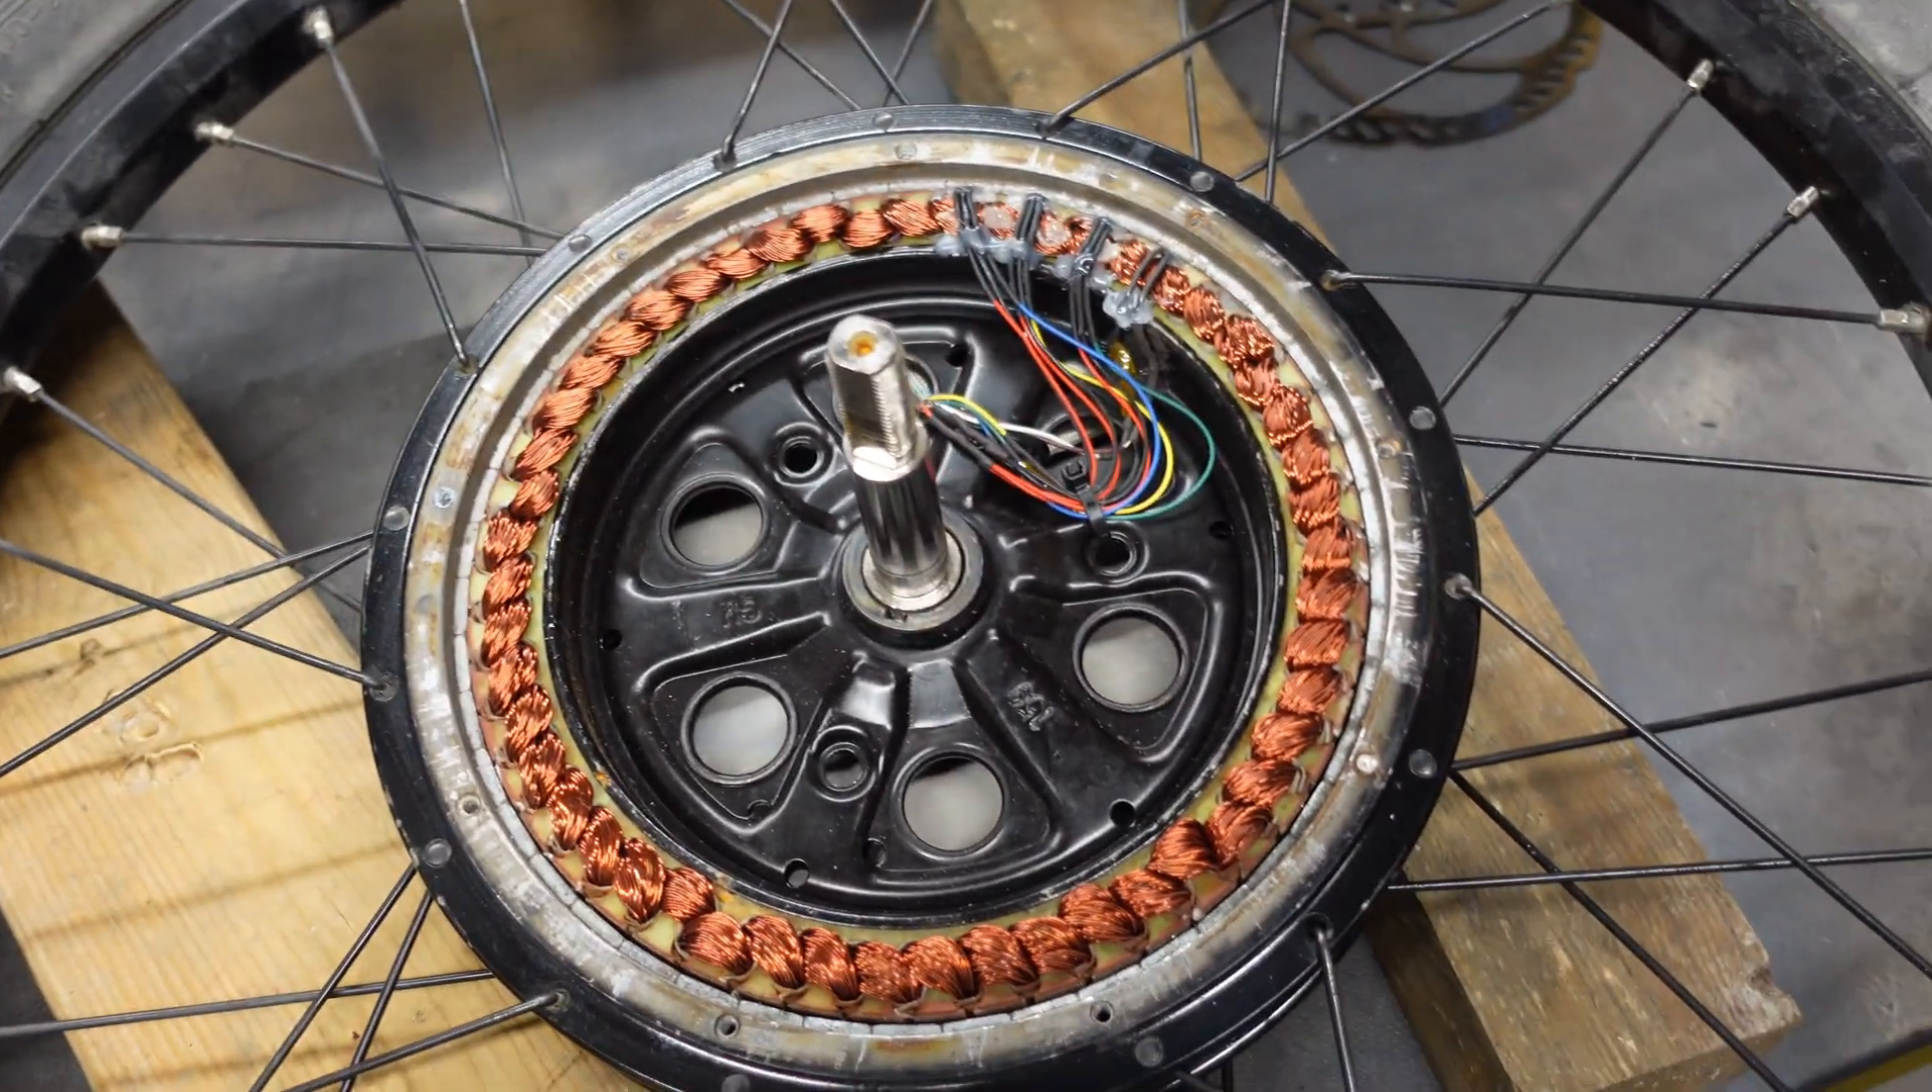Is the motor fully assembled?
No.